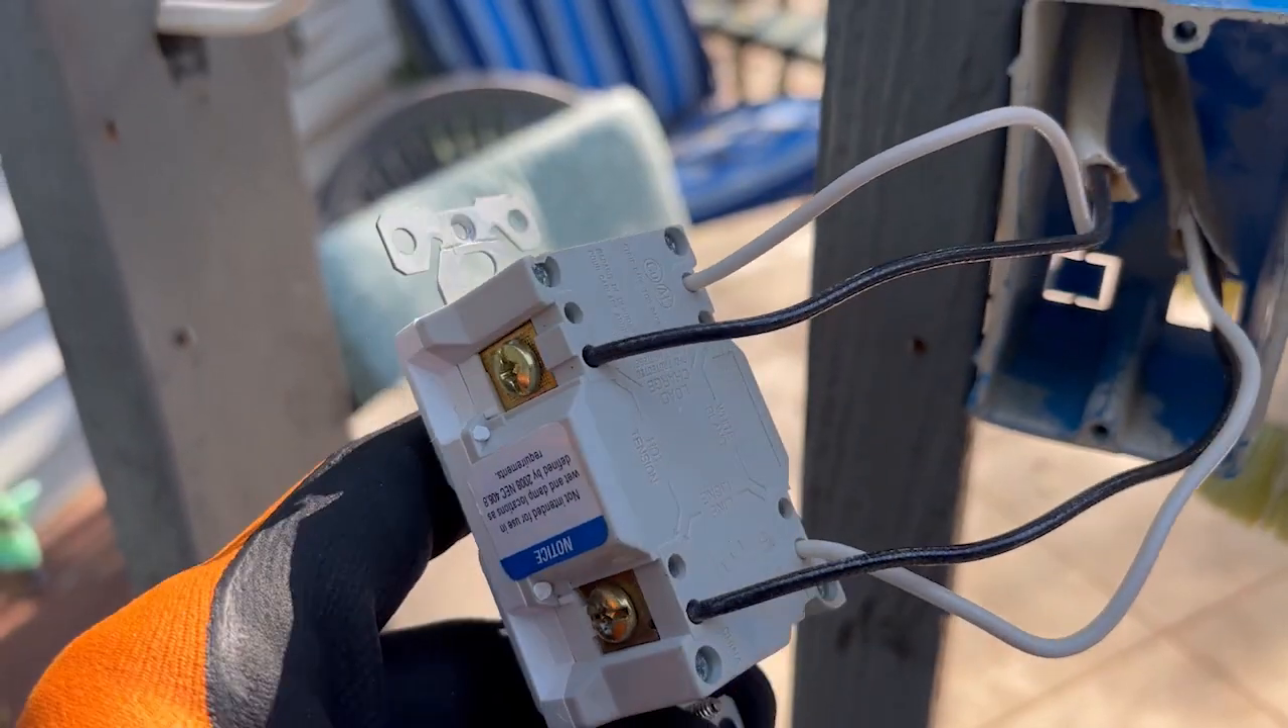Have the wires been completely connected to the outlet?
Yes.